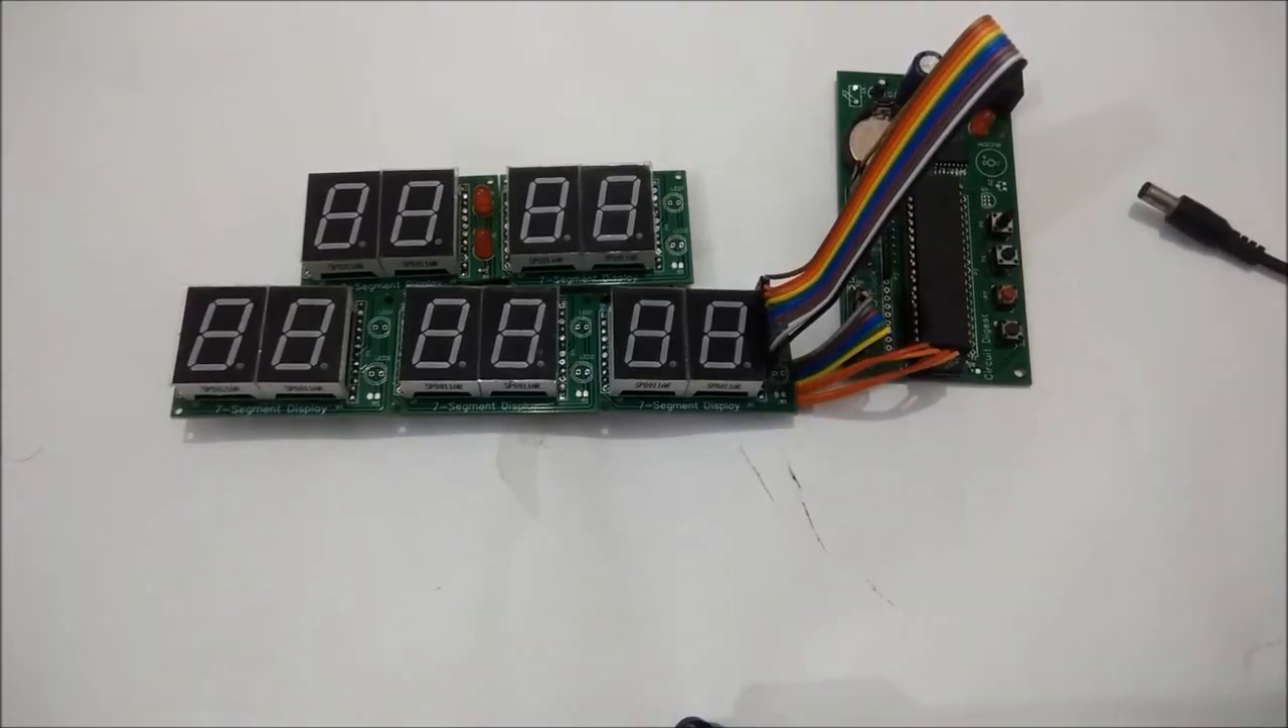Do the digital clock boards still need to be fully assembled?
No.